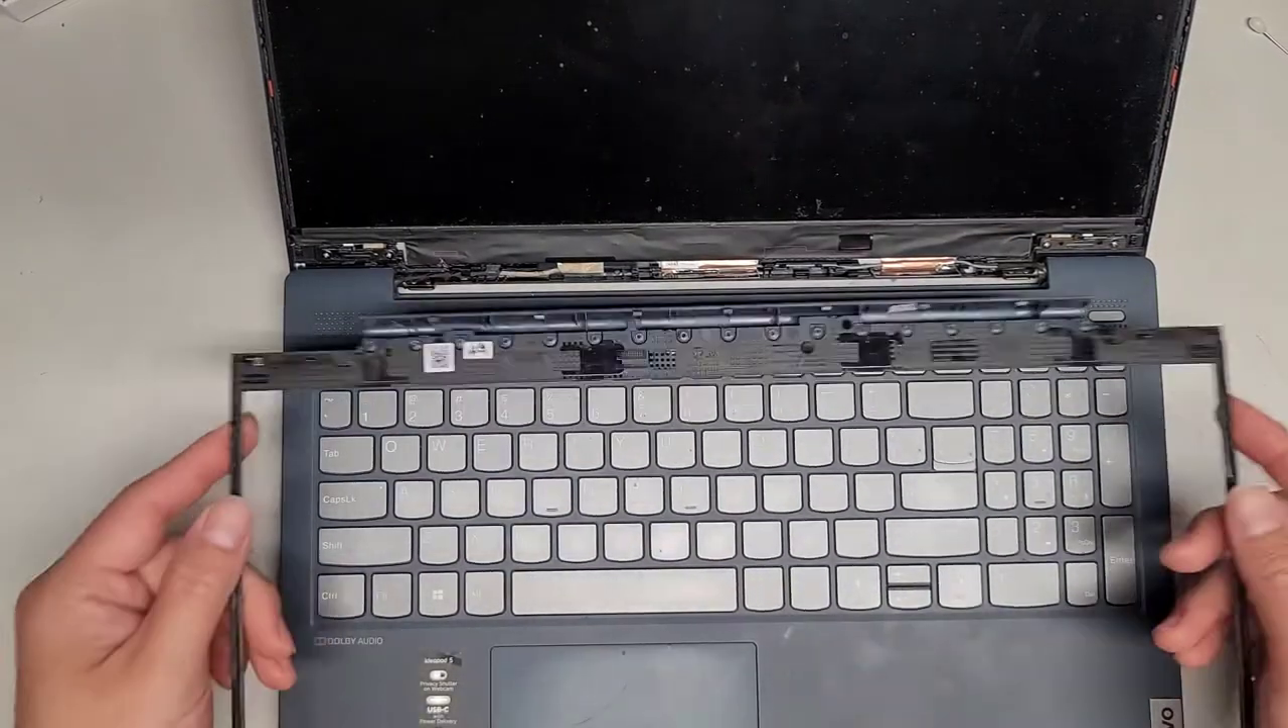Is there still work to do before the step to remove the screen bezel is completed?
No.